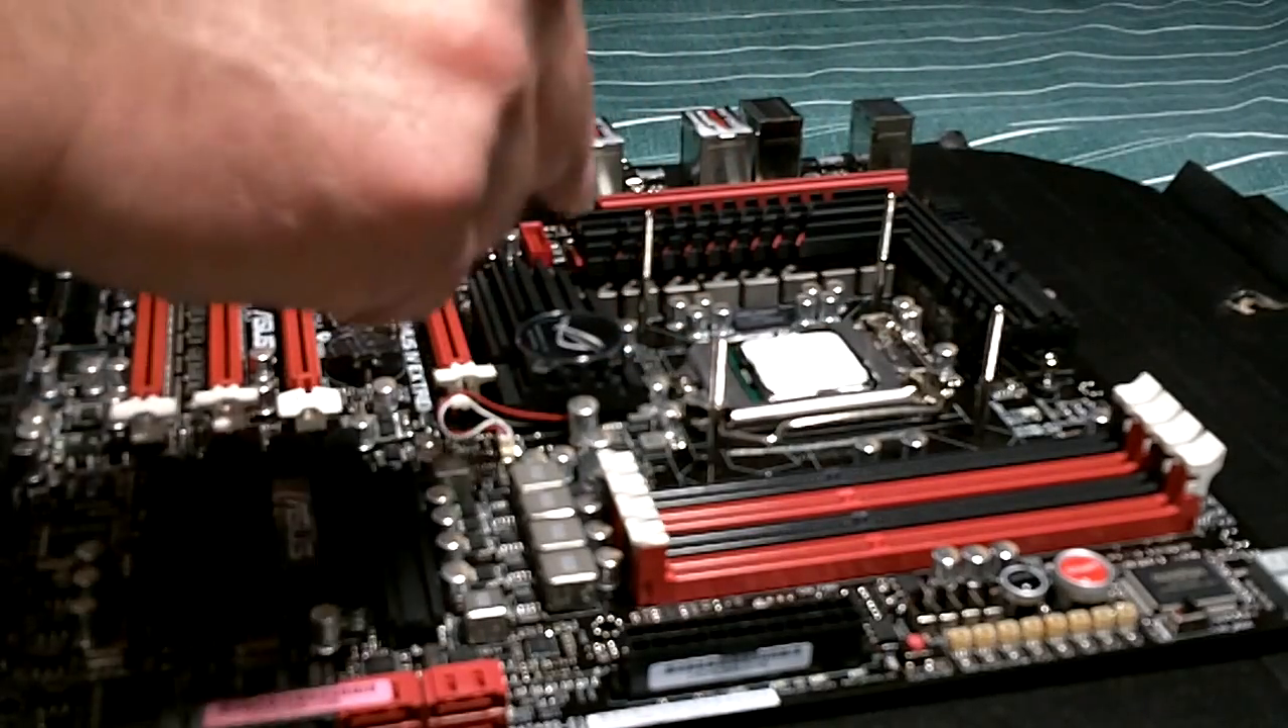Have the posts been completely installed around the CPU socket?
Yes.